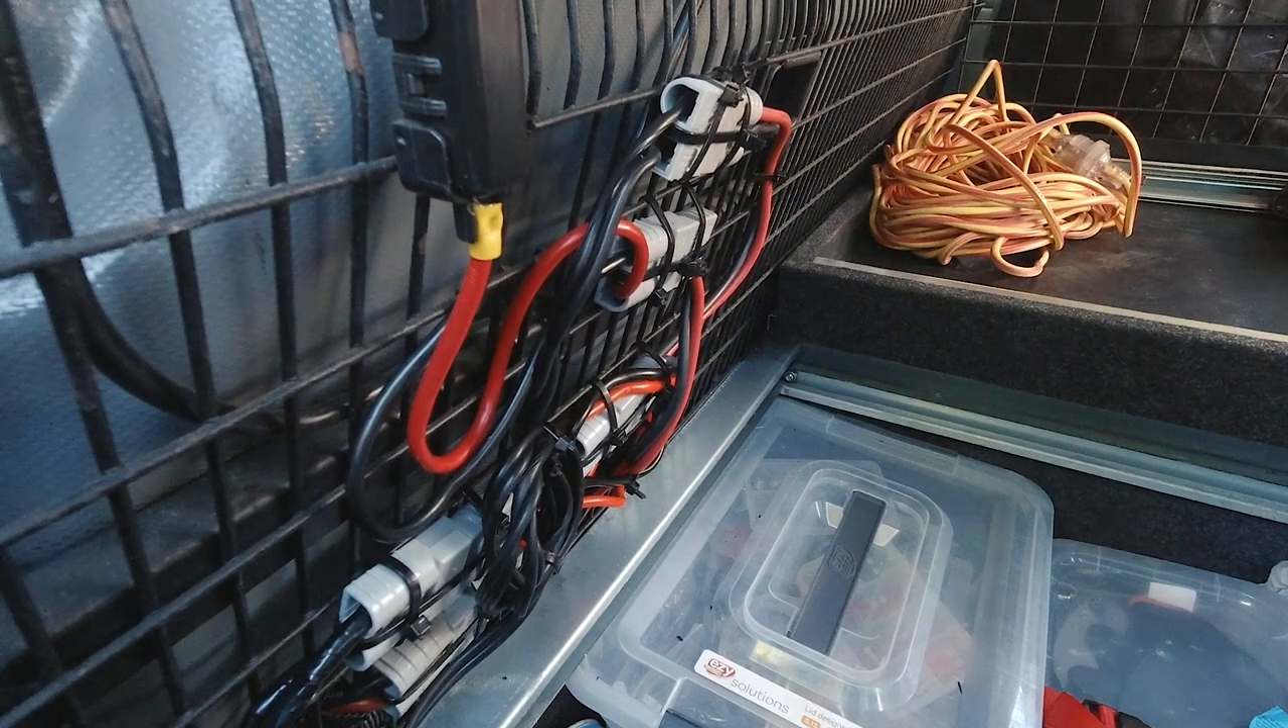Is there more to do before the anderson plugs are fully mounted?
No.